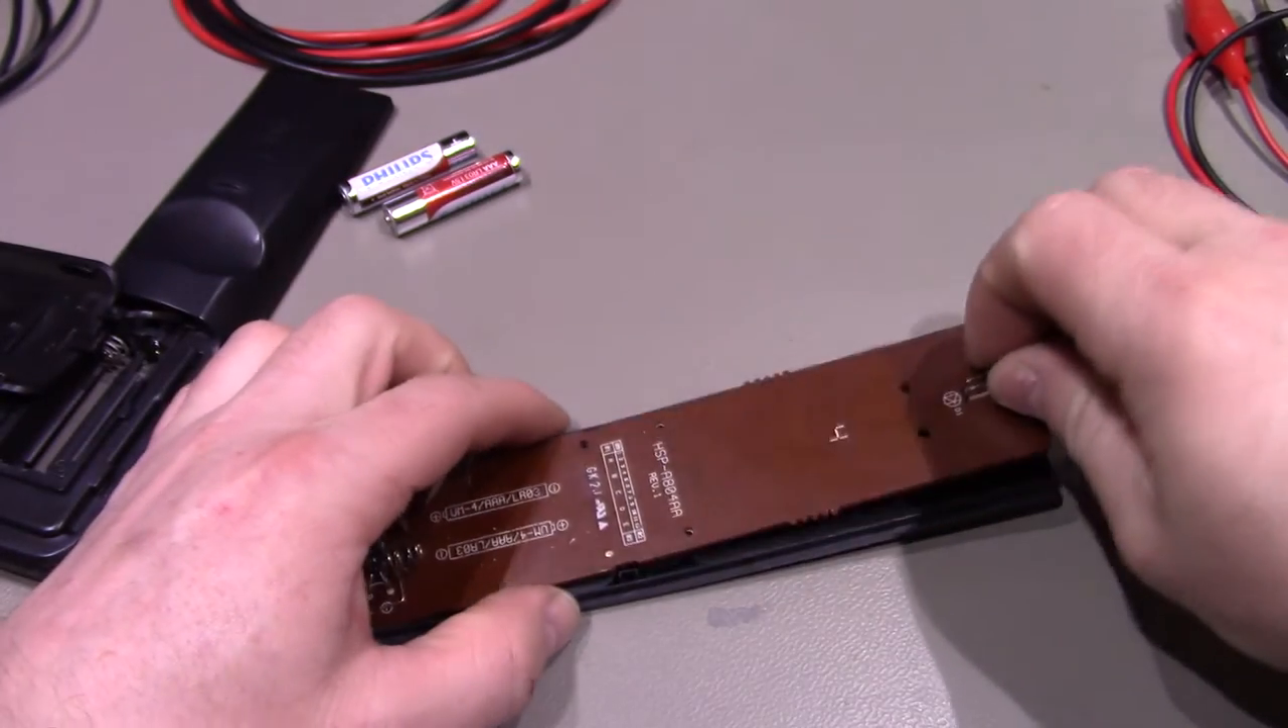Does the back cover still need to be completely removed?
No.